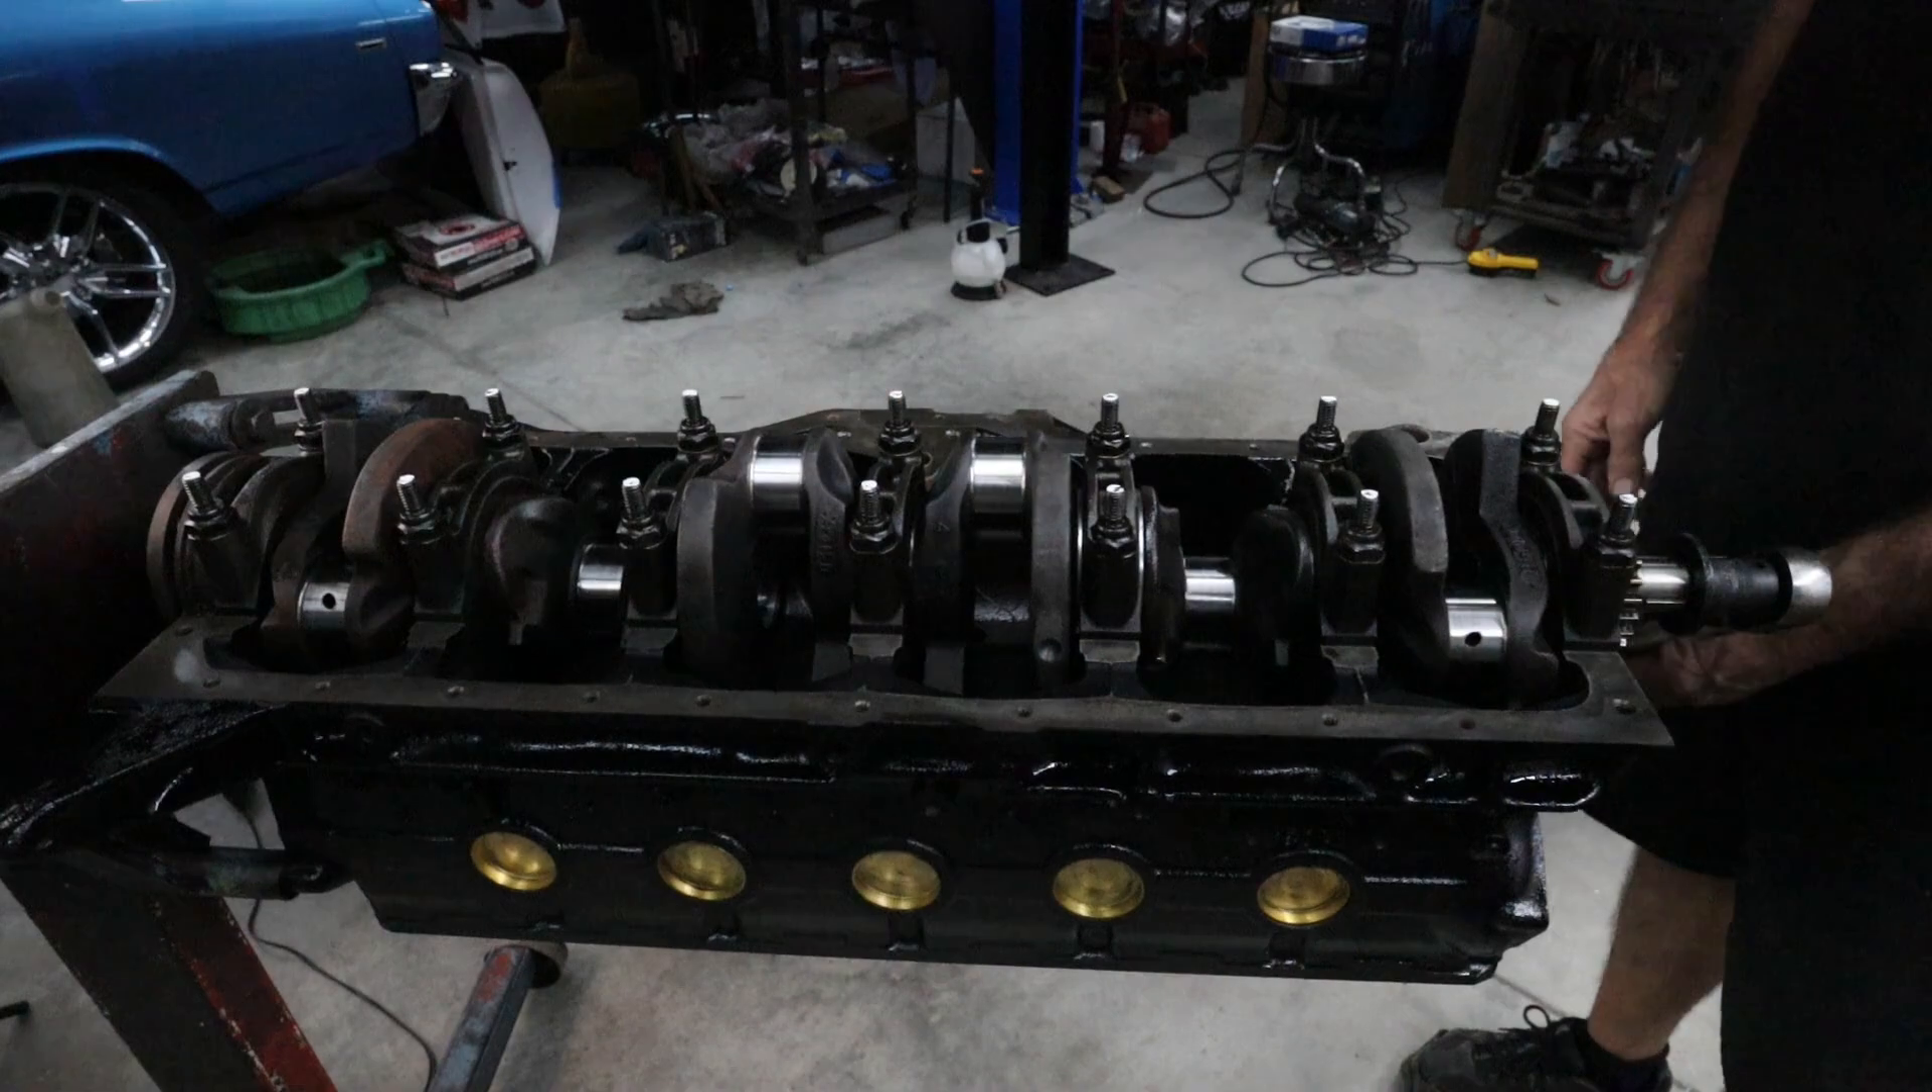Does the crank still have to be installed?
No.